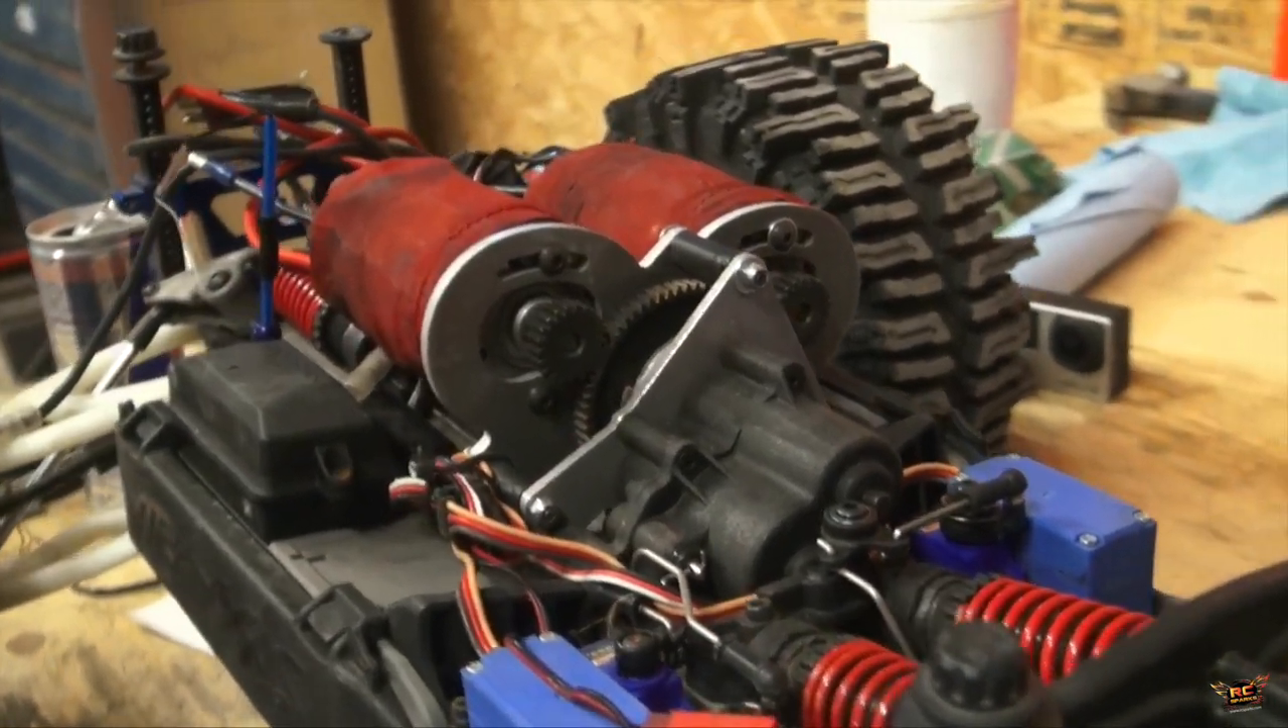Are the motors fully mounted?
Yes.